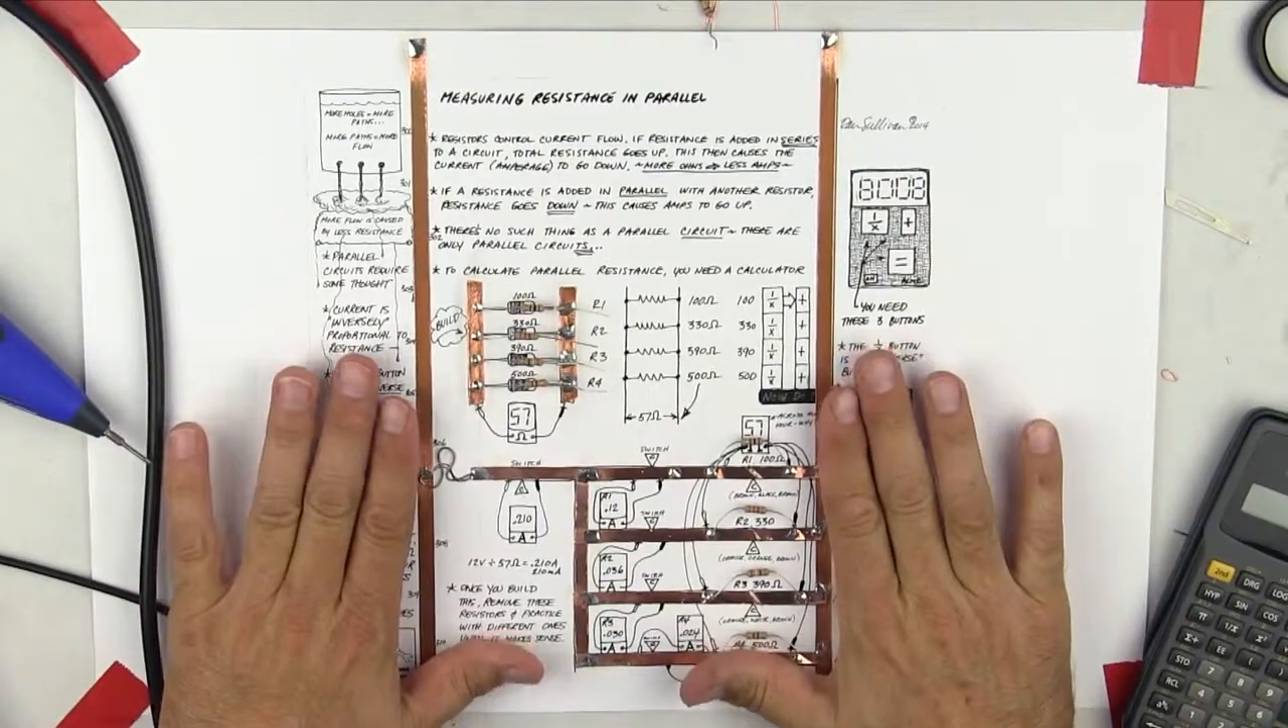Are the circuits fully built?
Yes.